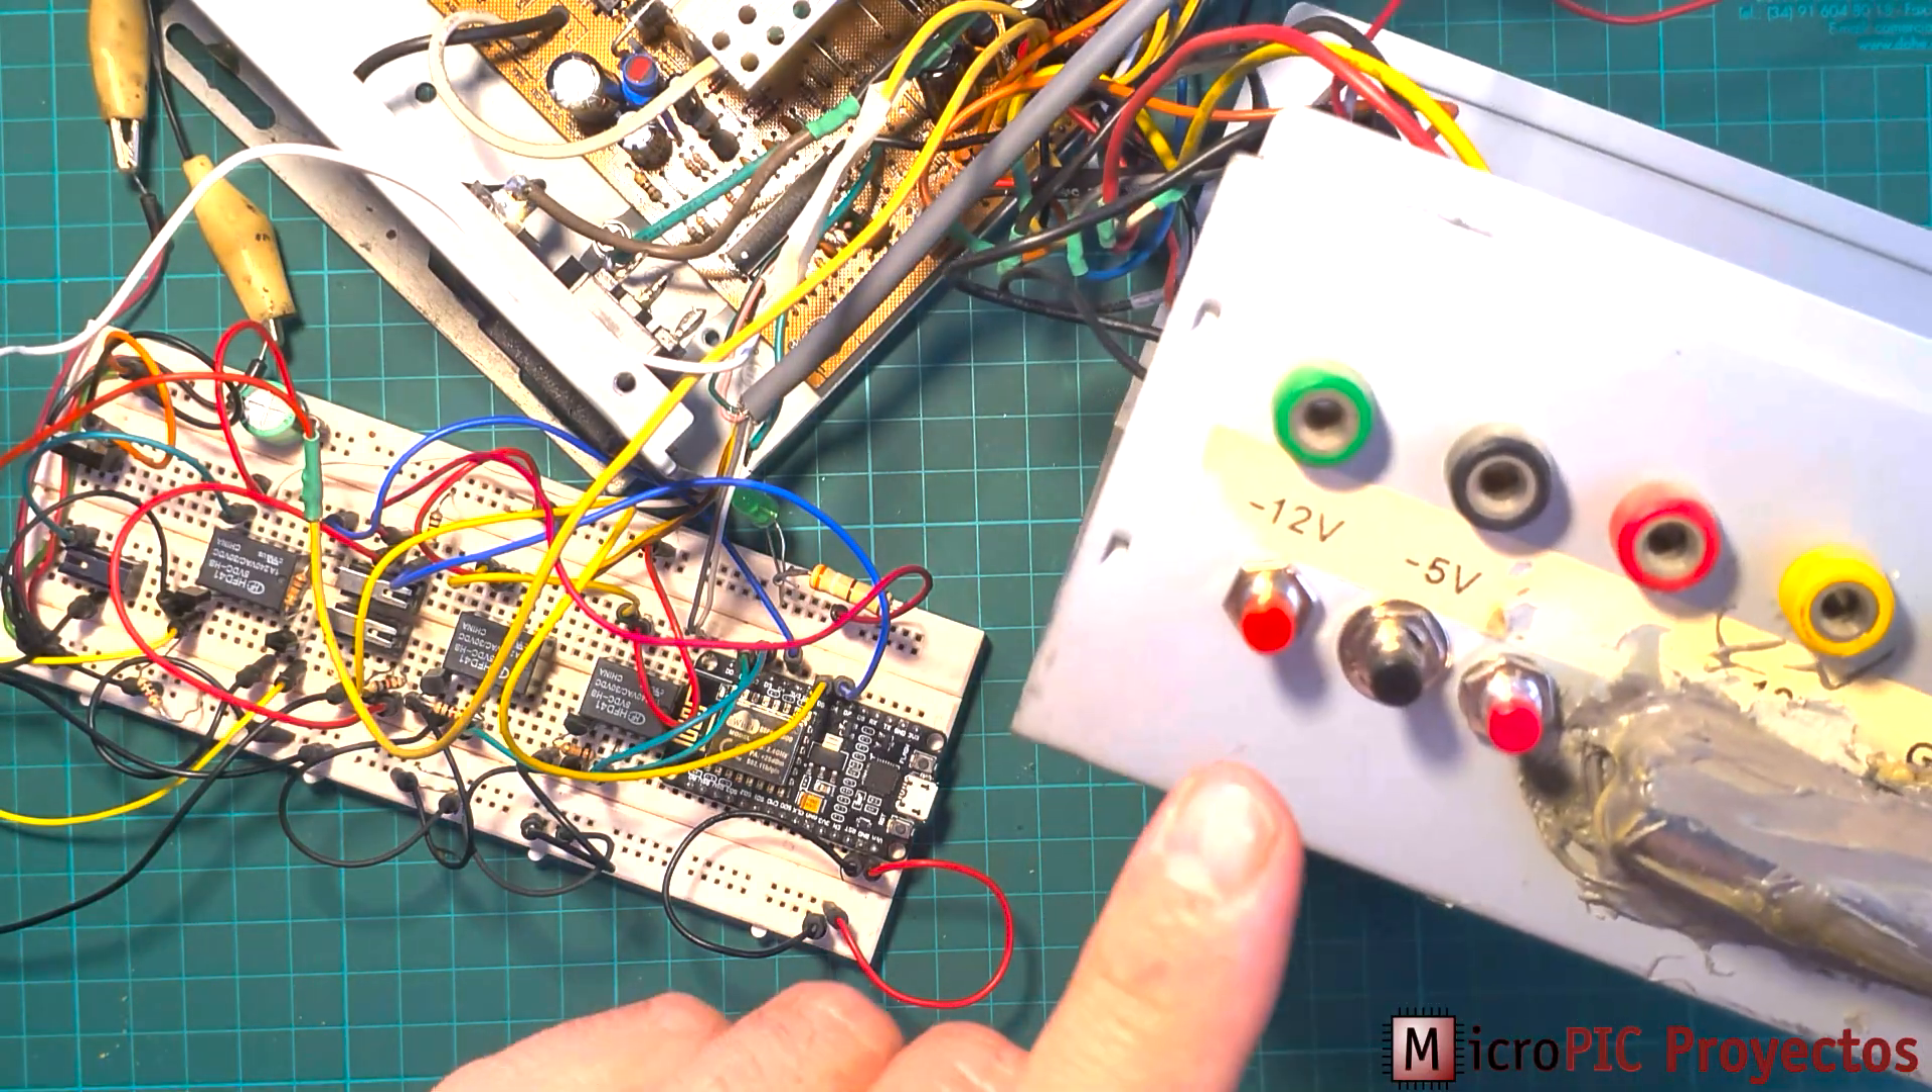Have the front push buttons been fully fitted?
Yes.